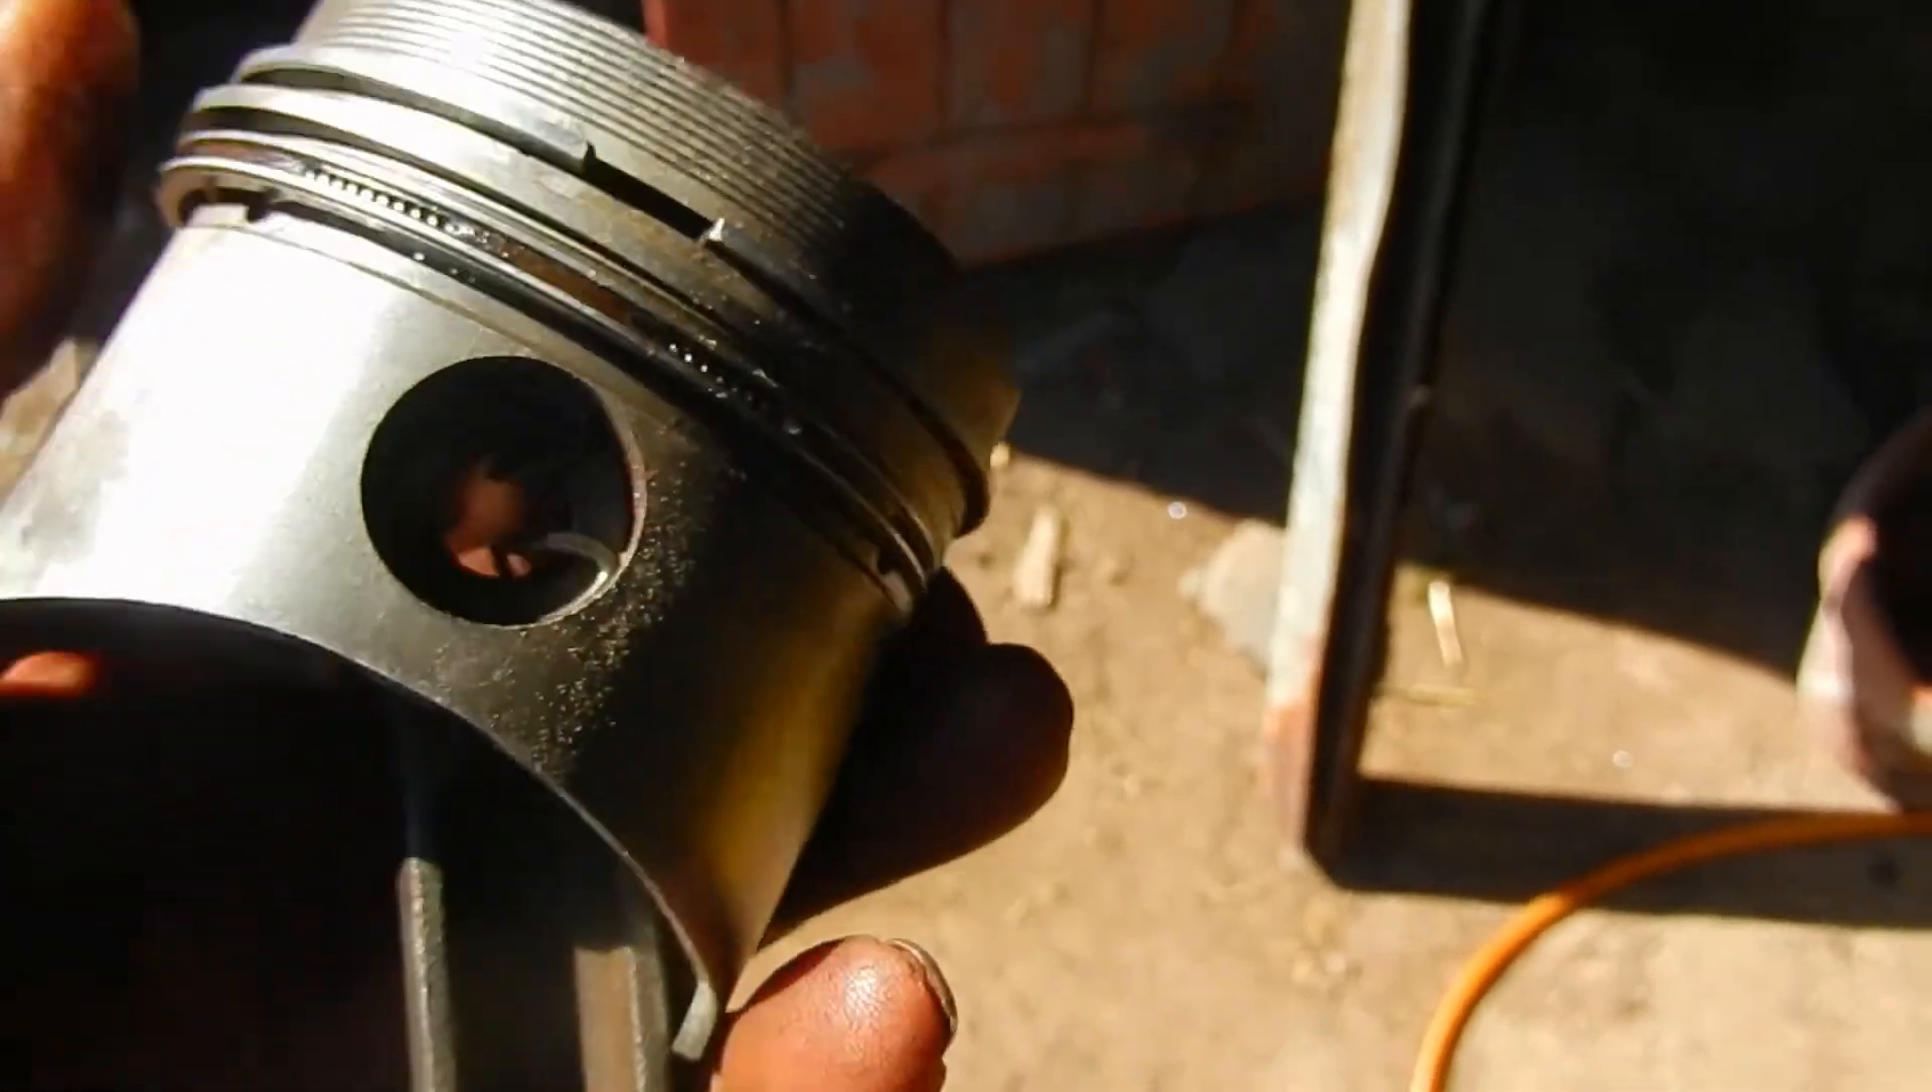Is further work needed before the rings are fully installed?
No.